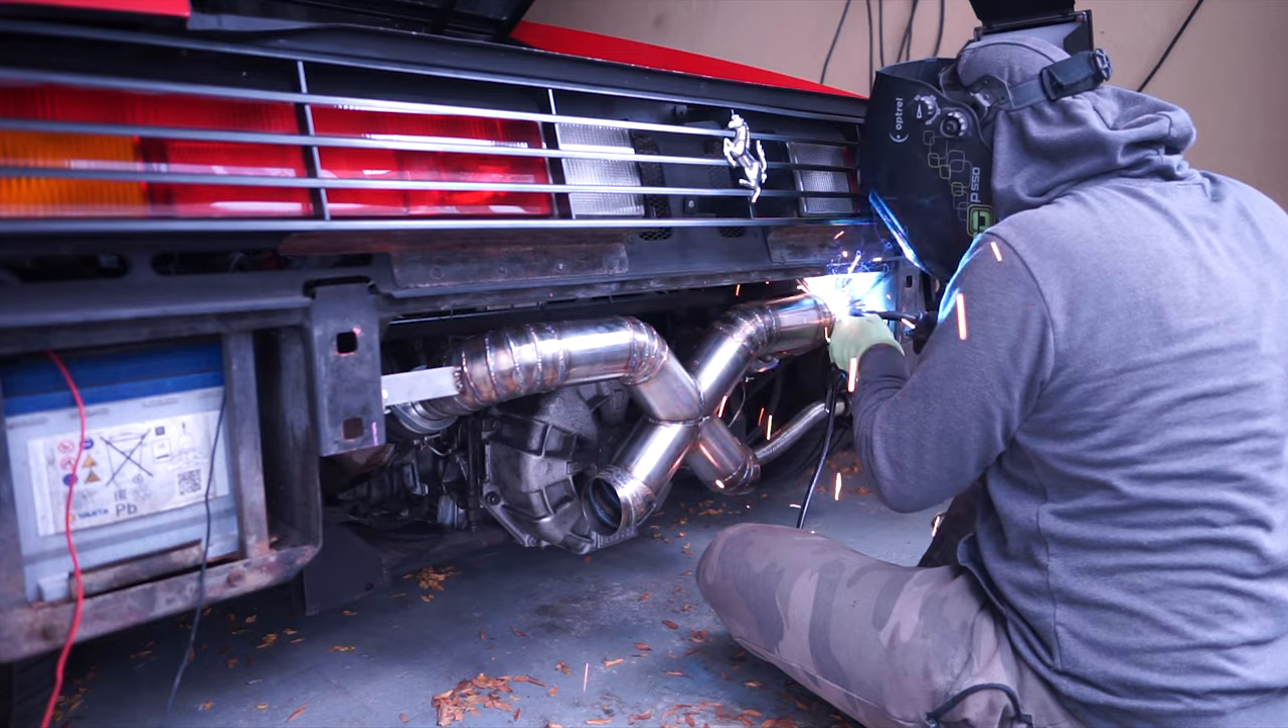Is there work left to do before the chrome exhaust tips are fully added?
Yes.